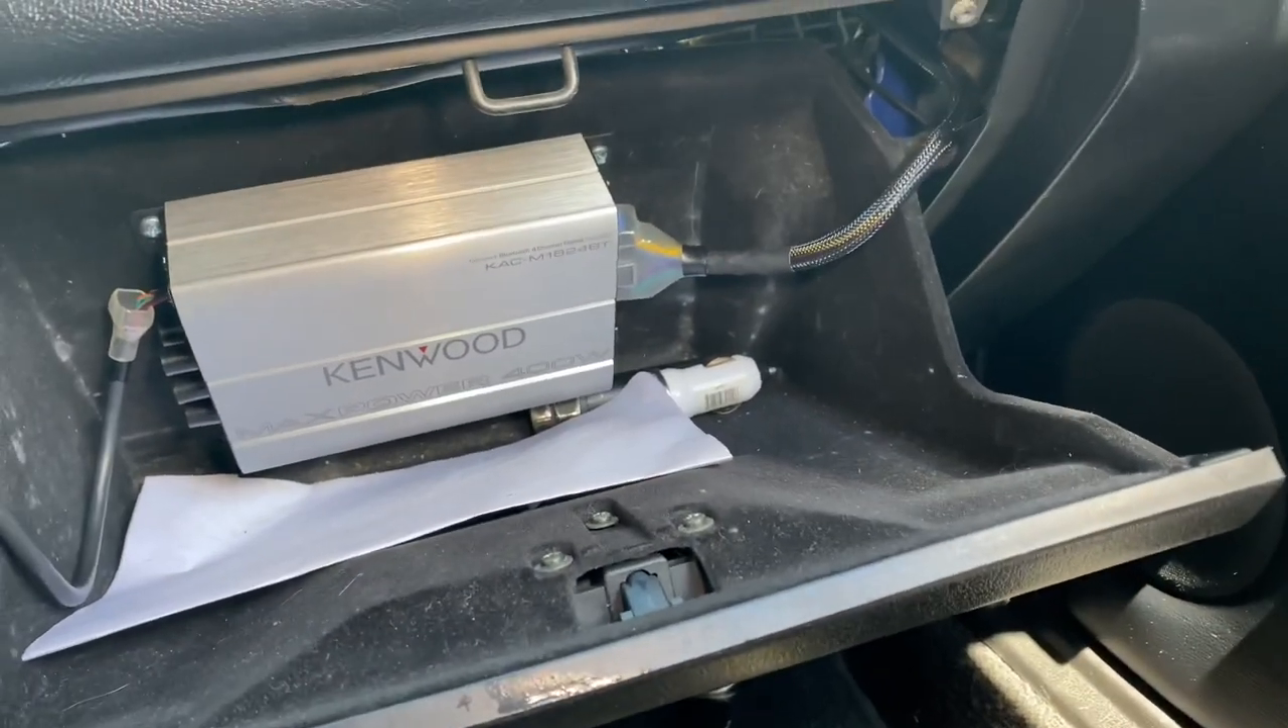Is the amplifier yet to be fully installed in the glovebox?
No.